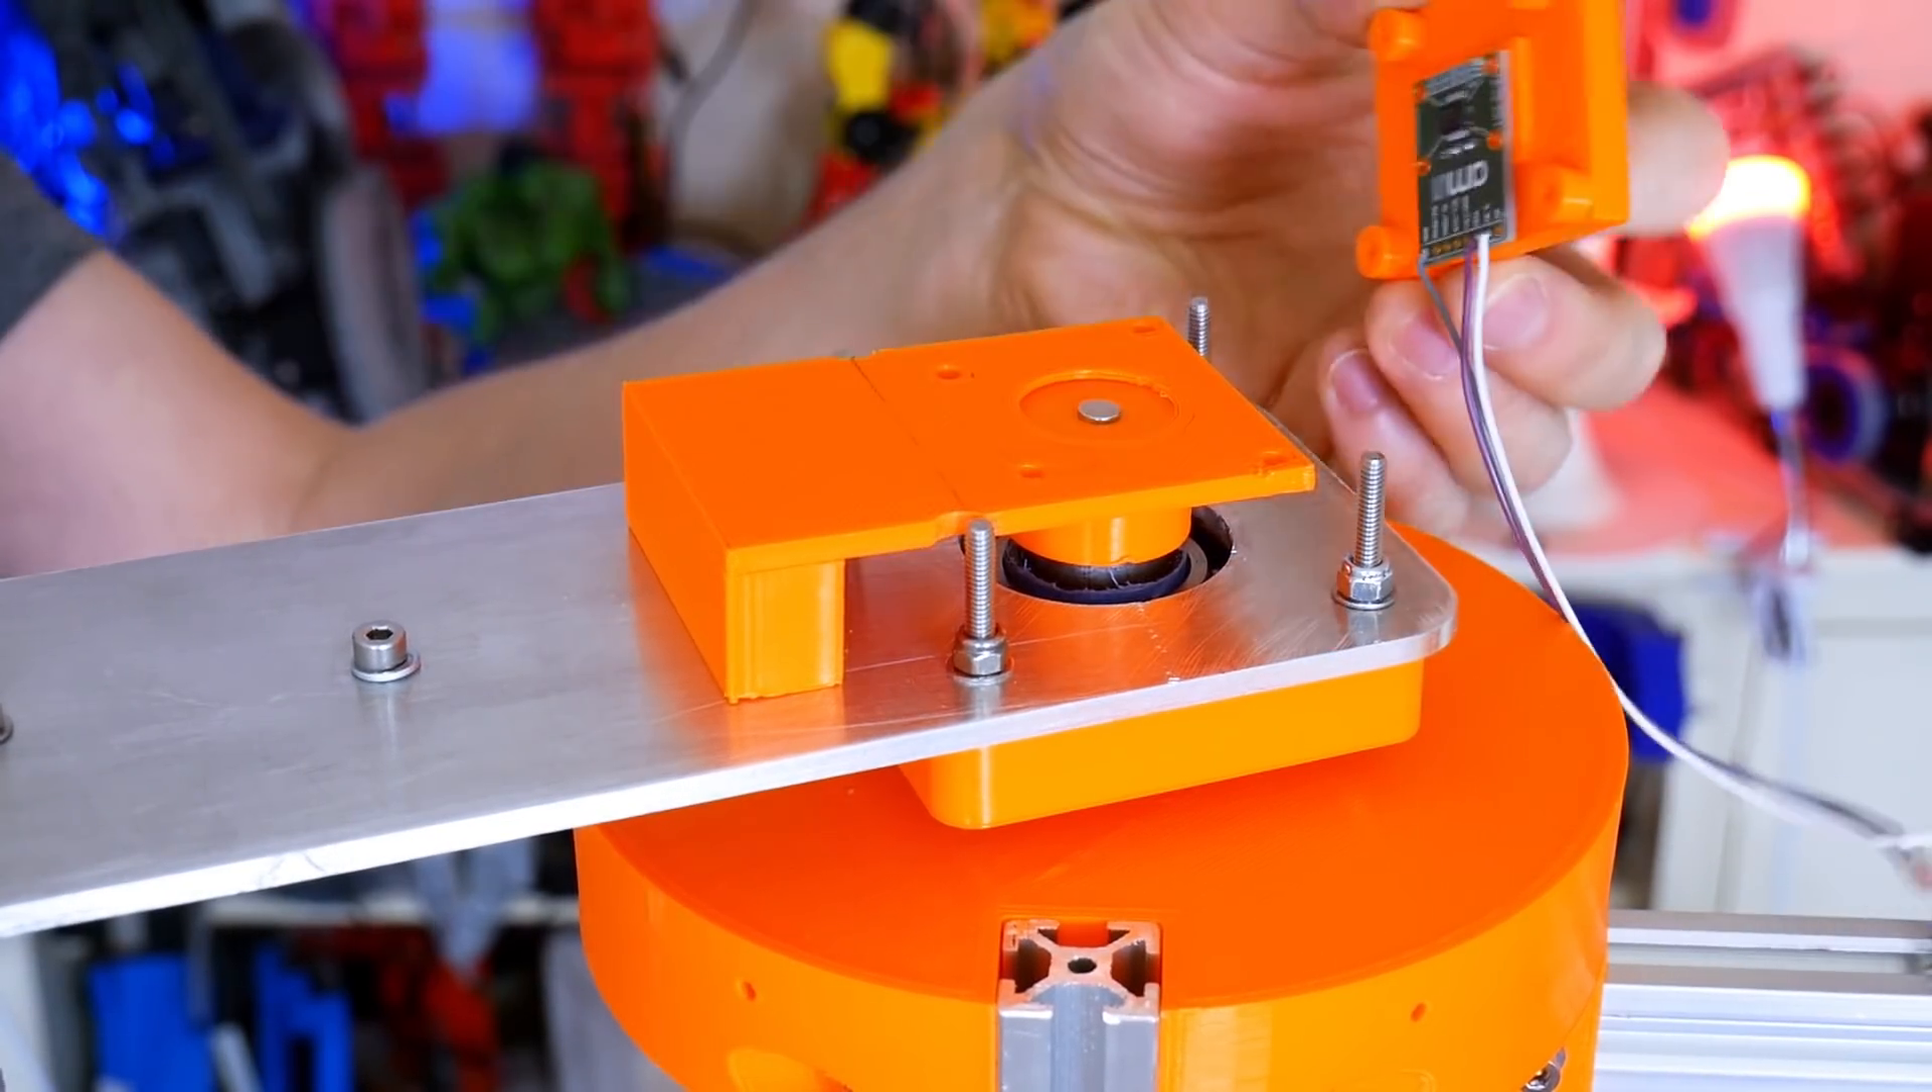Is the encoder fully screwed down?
No.